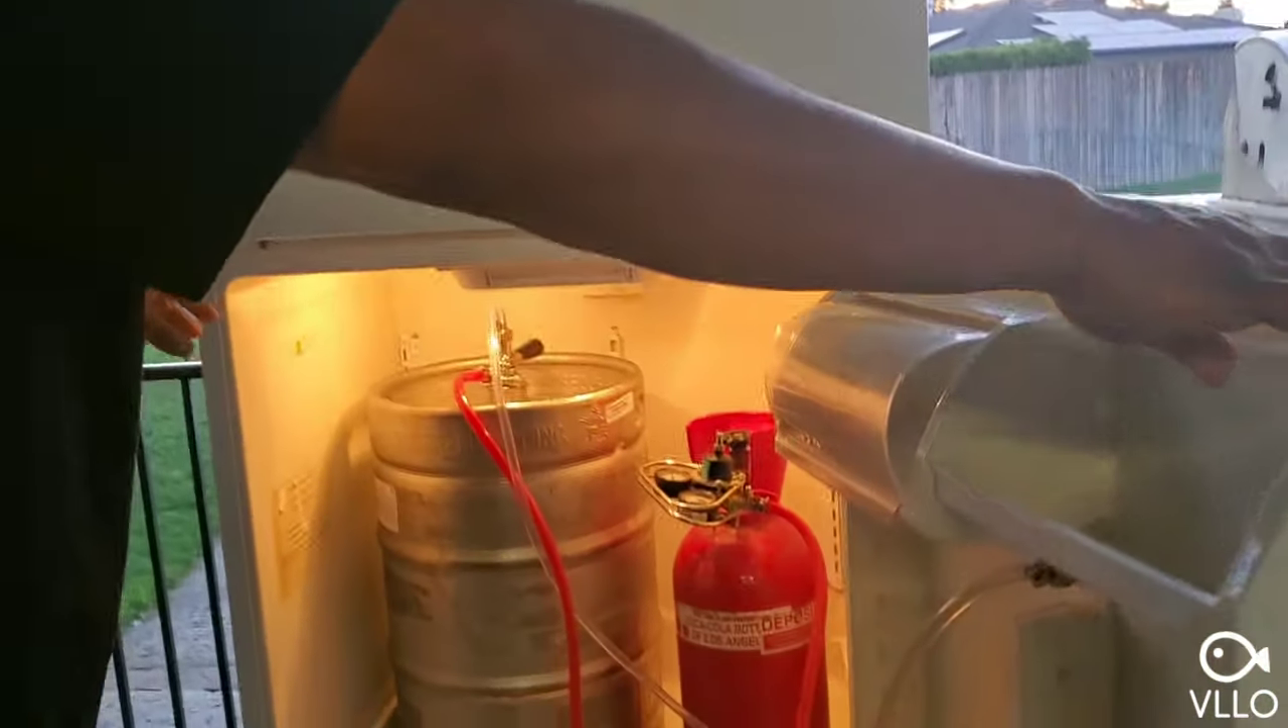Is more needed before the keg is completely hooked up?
No.